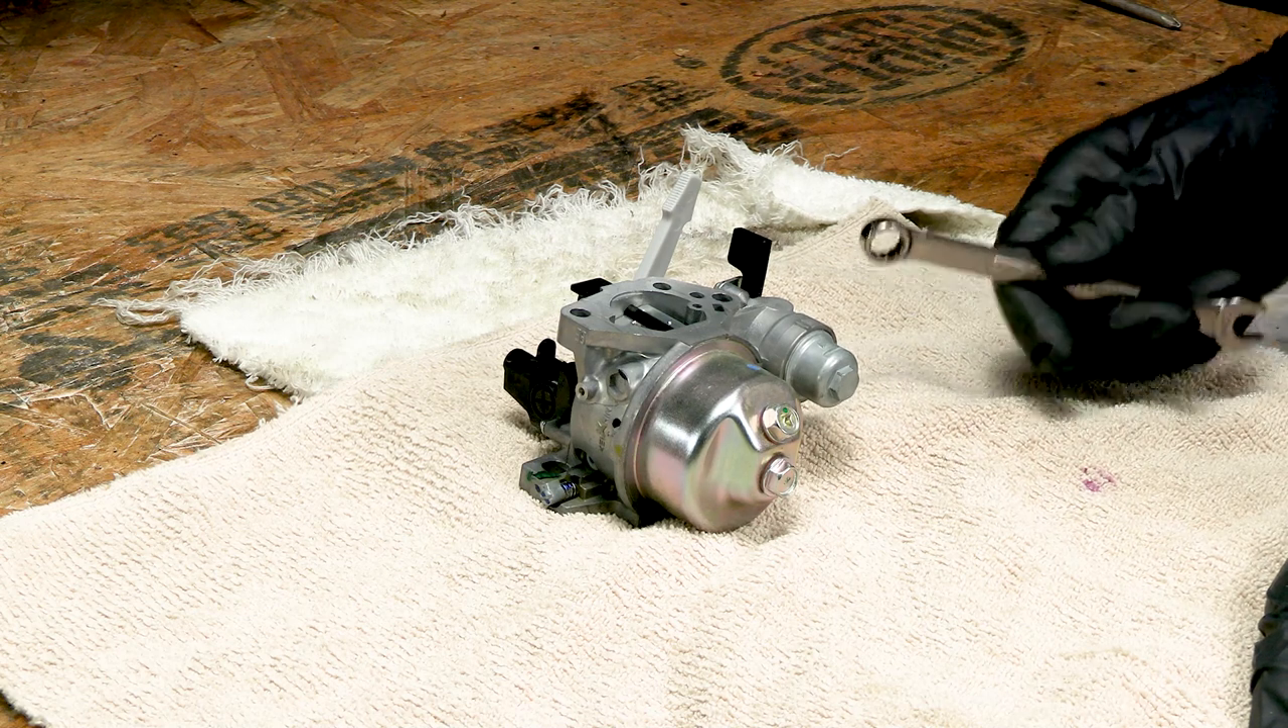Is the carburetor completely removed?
Yes.